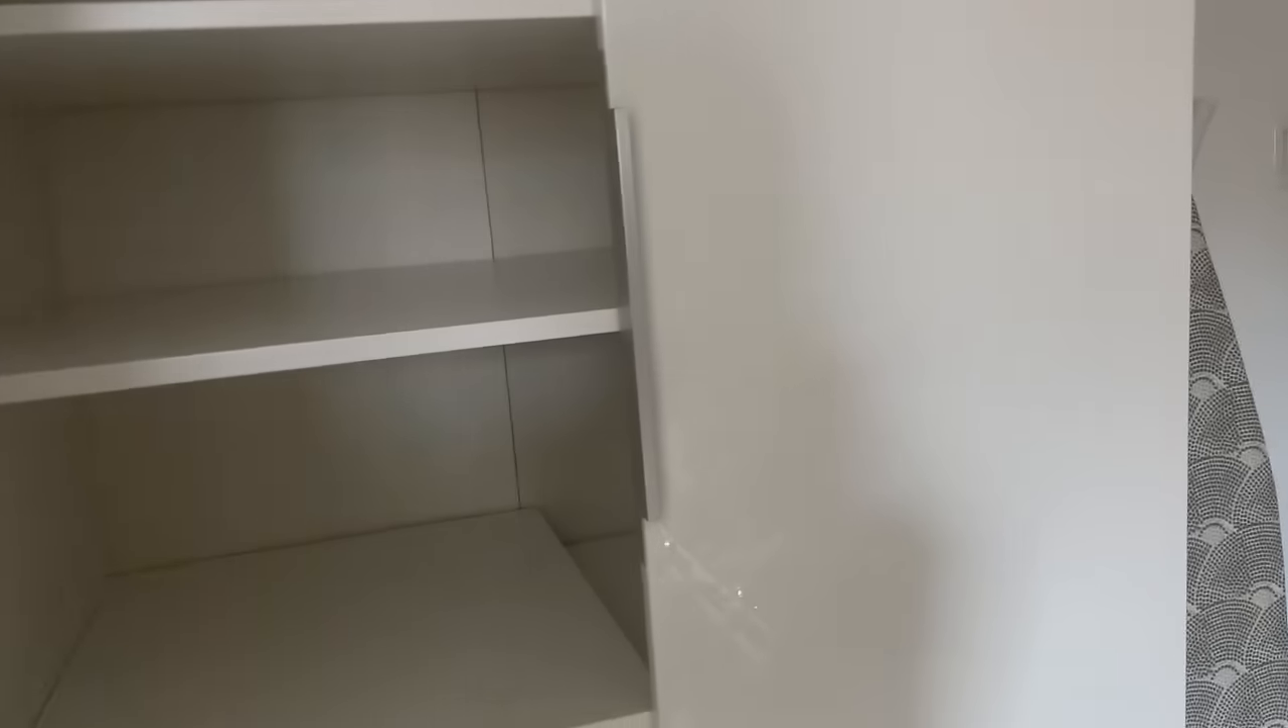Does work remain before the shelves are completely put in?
No.